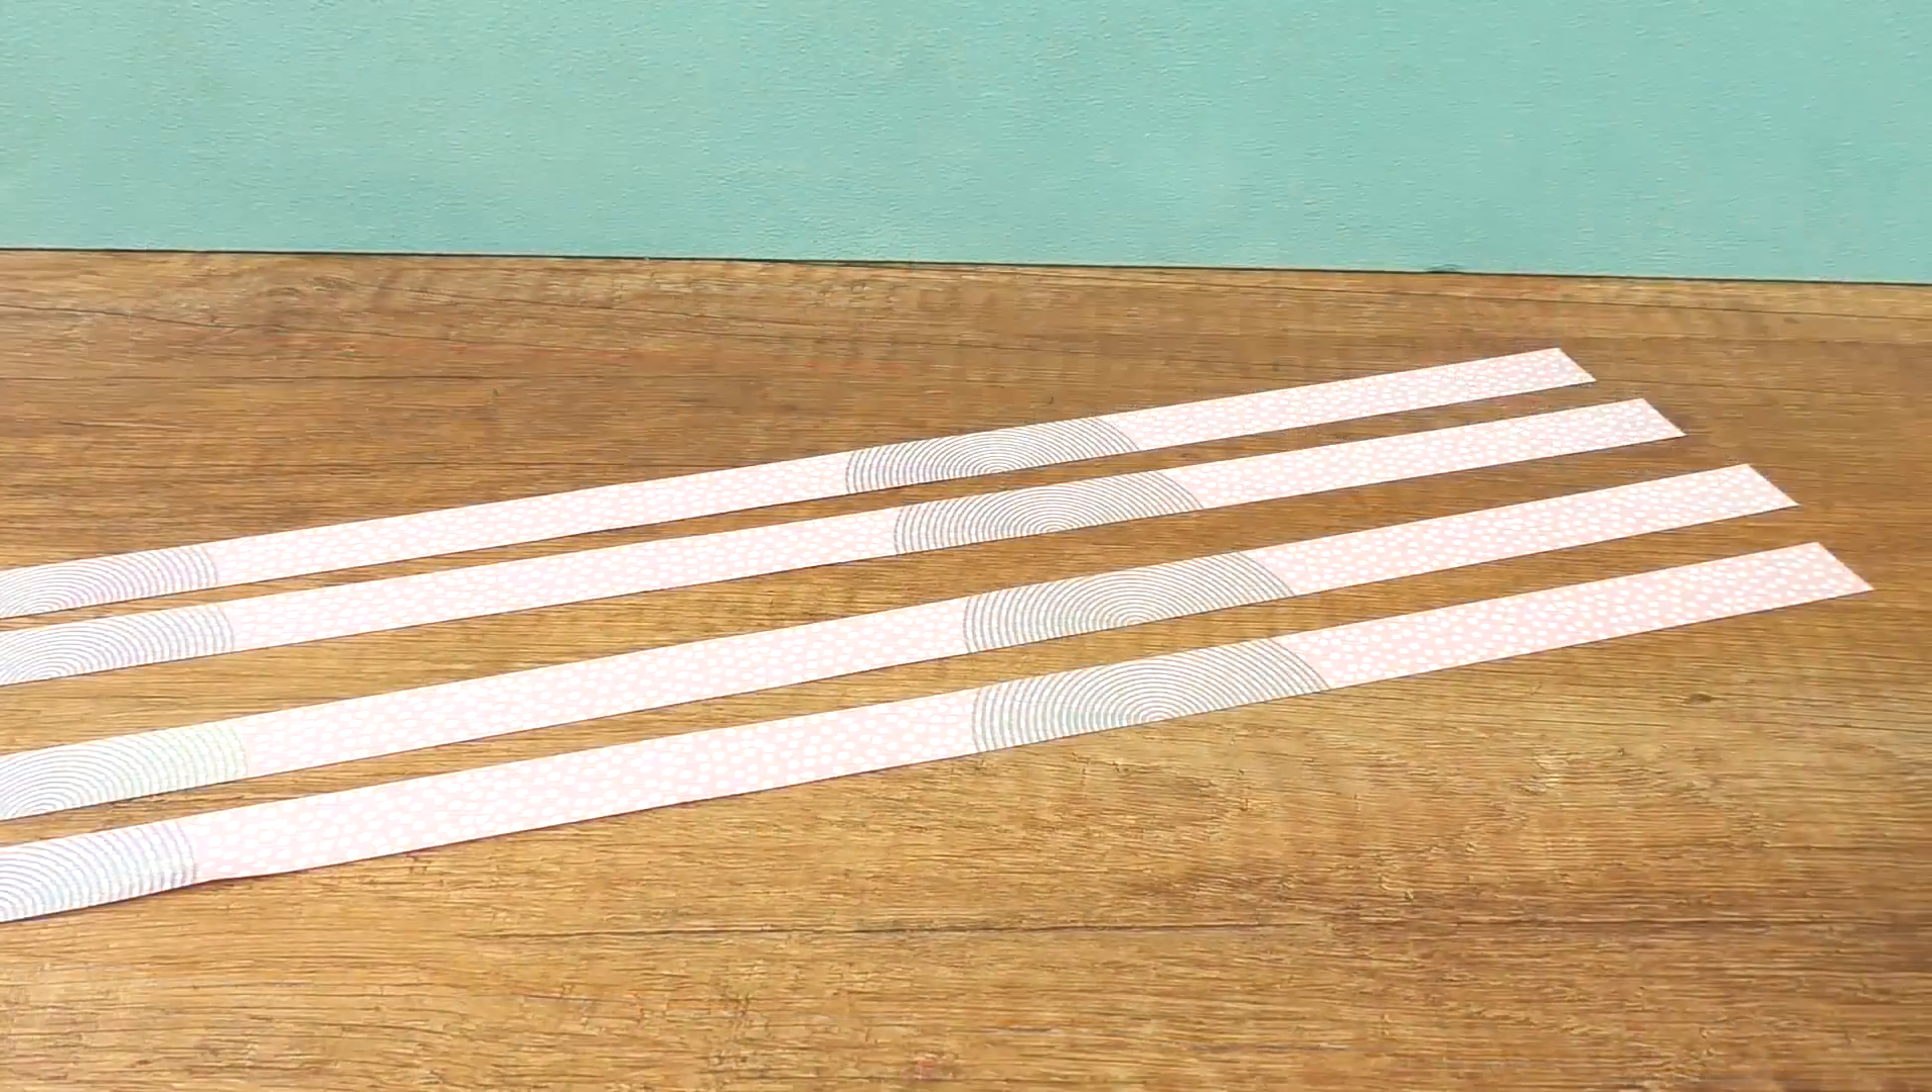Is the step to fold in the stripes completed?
No.